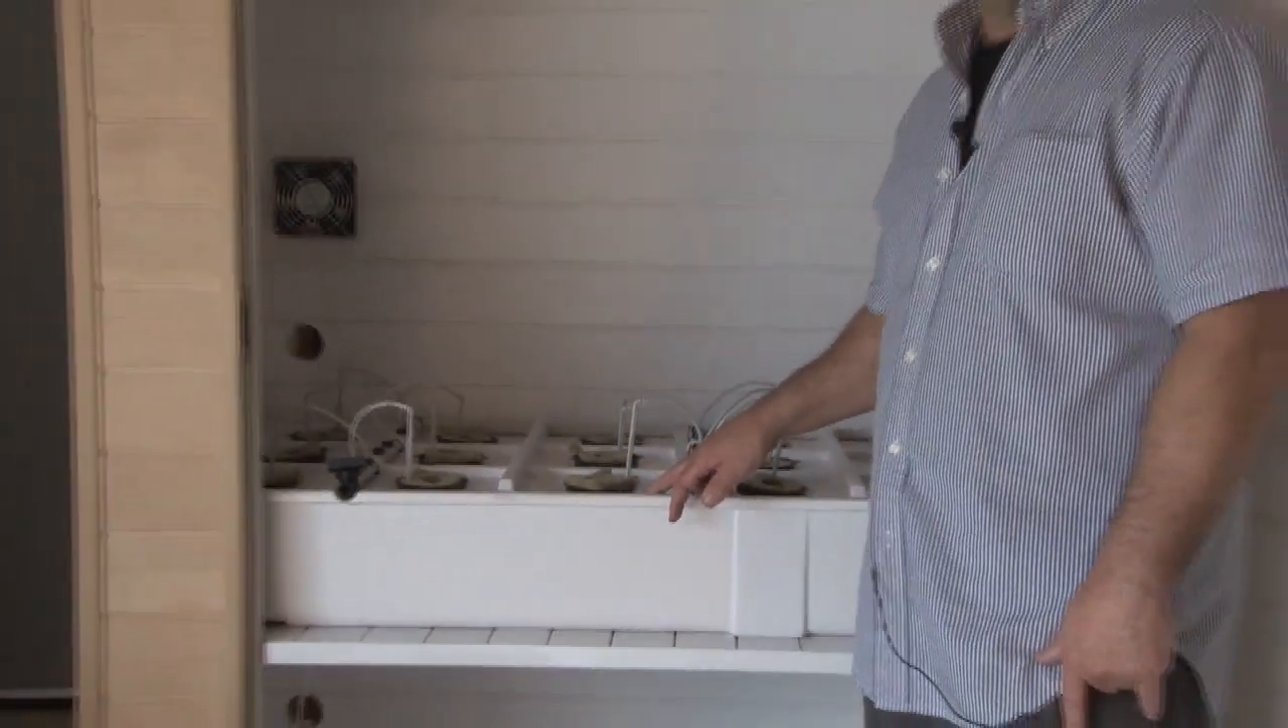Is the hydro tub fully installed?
Yes.